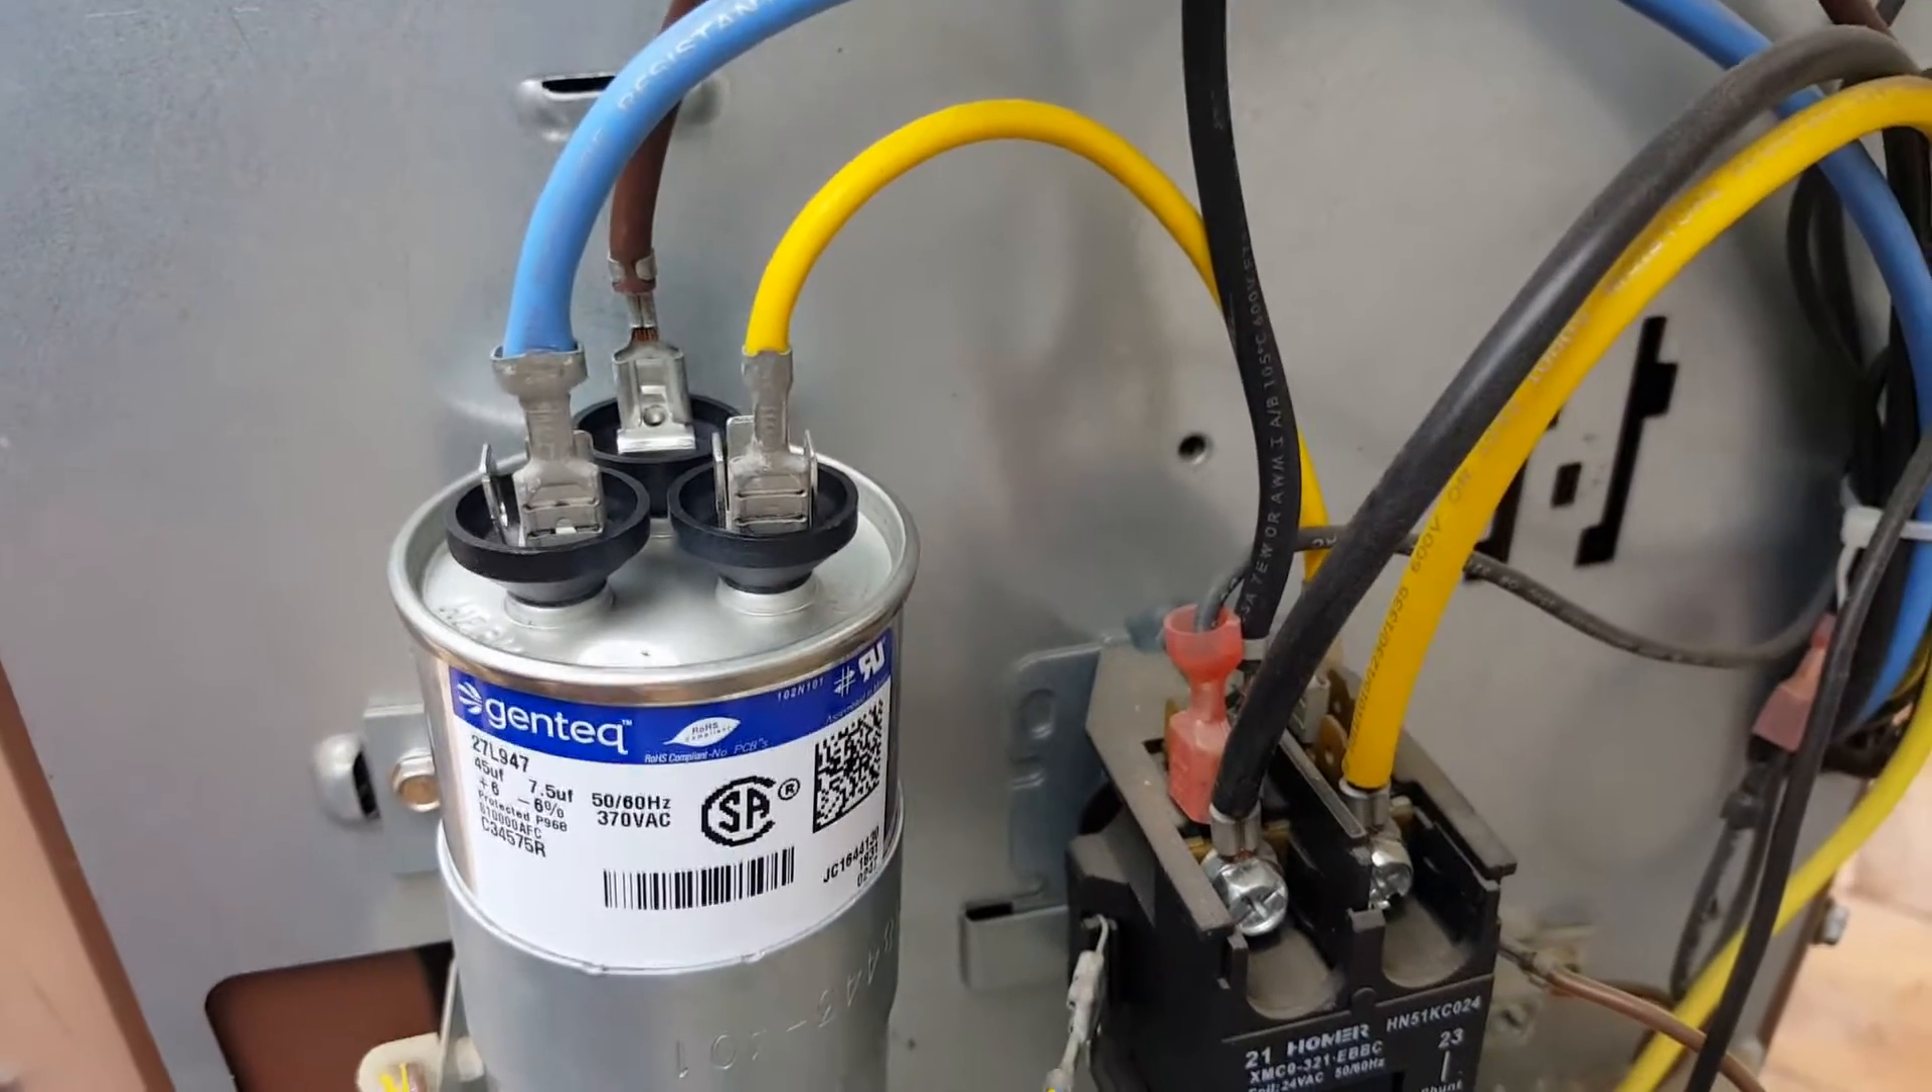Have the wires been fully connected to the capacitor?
Yes.